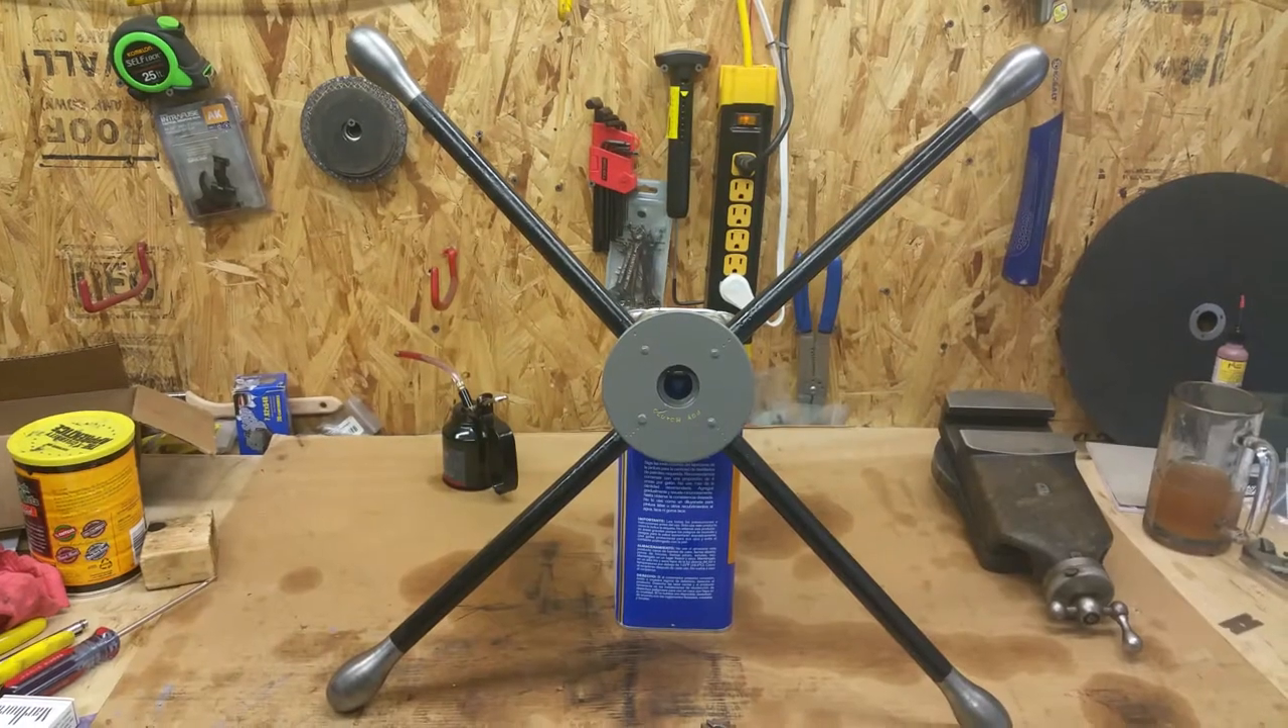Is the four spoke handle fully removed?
Yes.